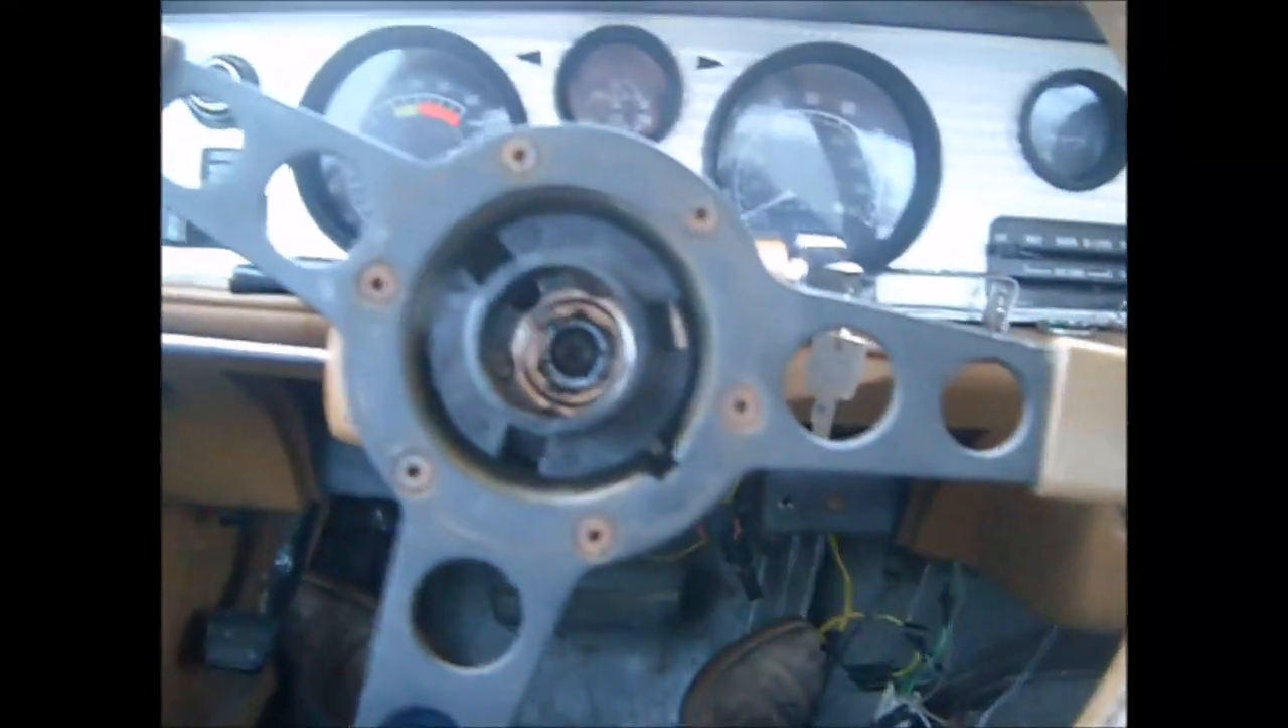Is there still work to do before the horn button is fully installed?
Yes.